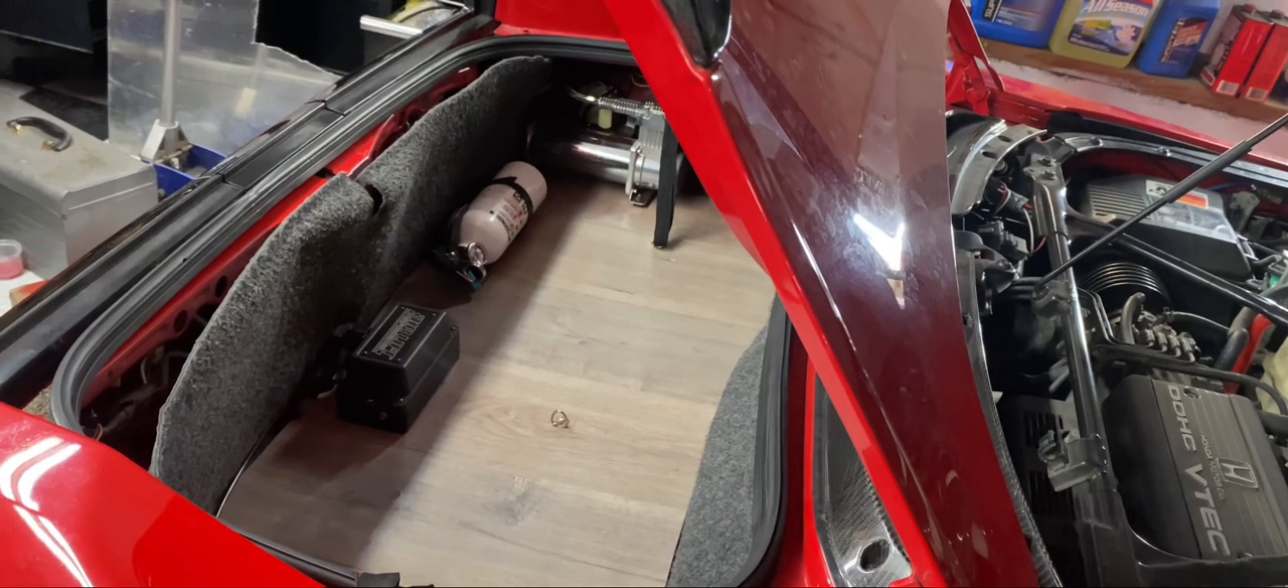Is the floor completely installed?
Yes.